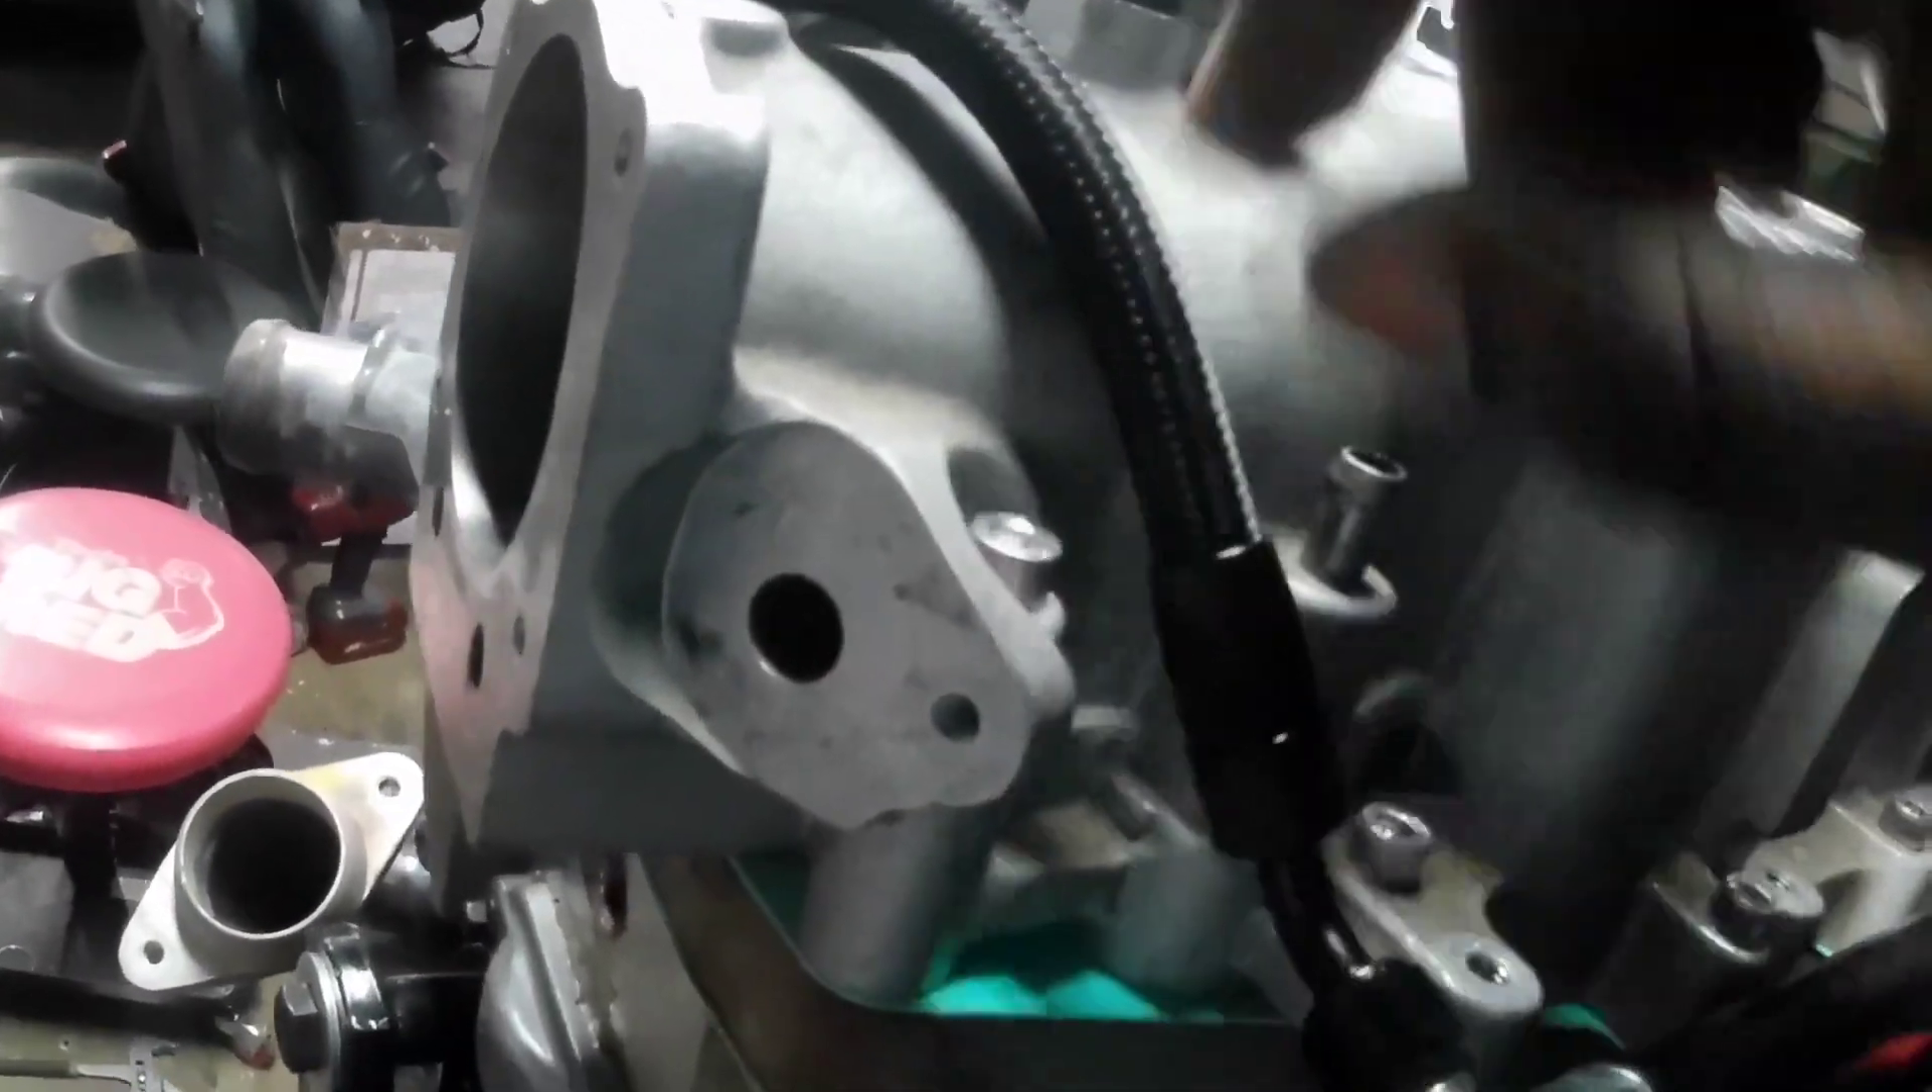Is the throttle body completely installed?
No.